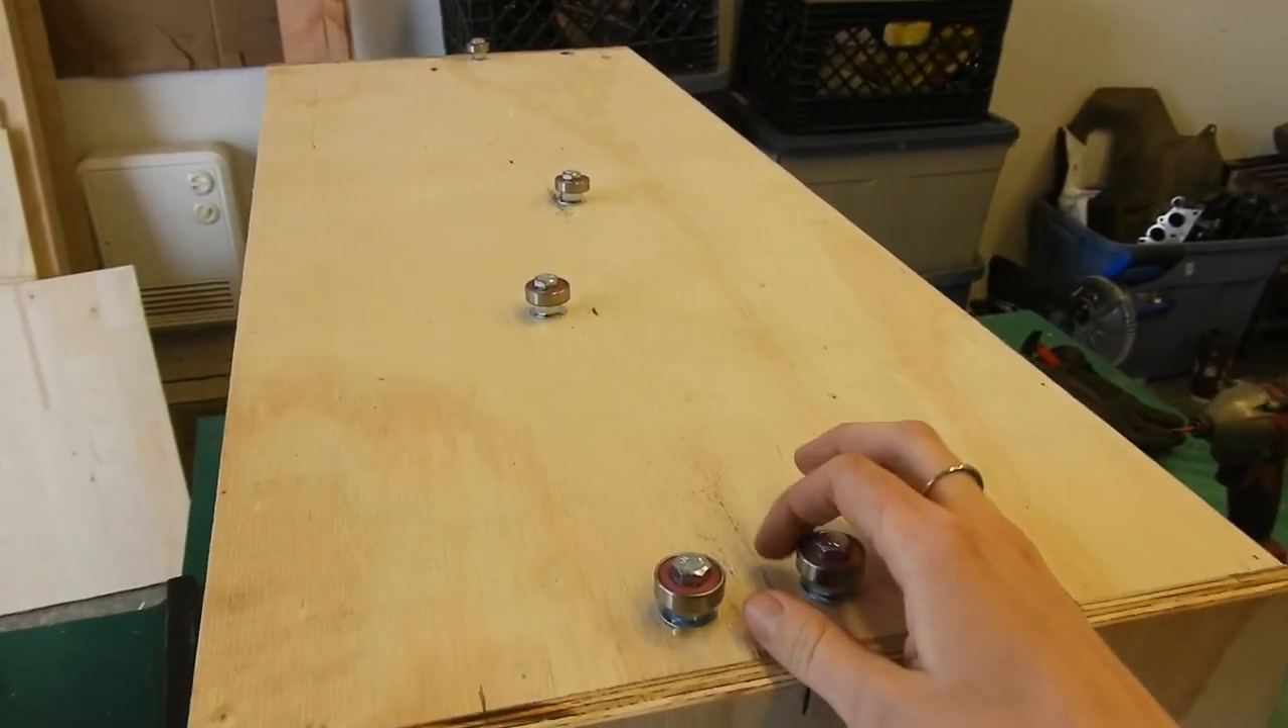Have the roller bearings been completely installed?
Yes.